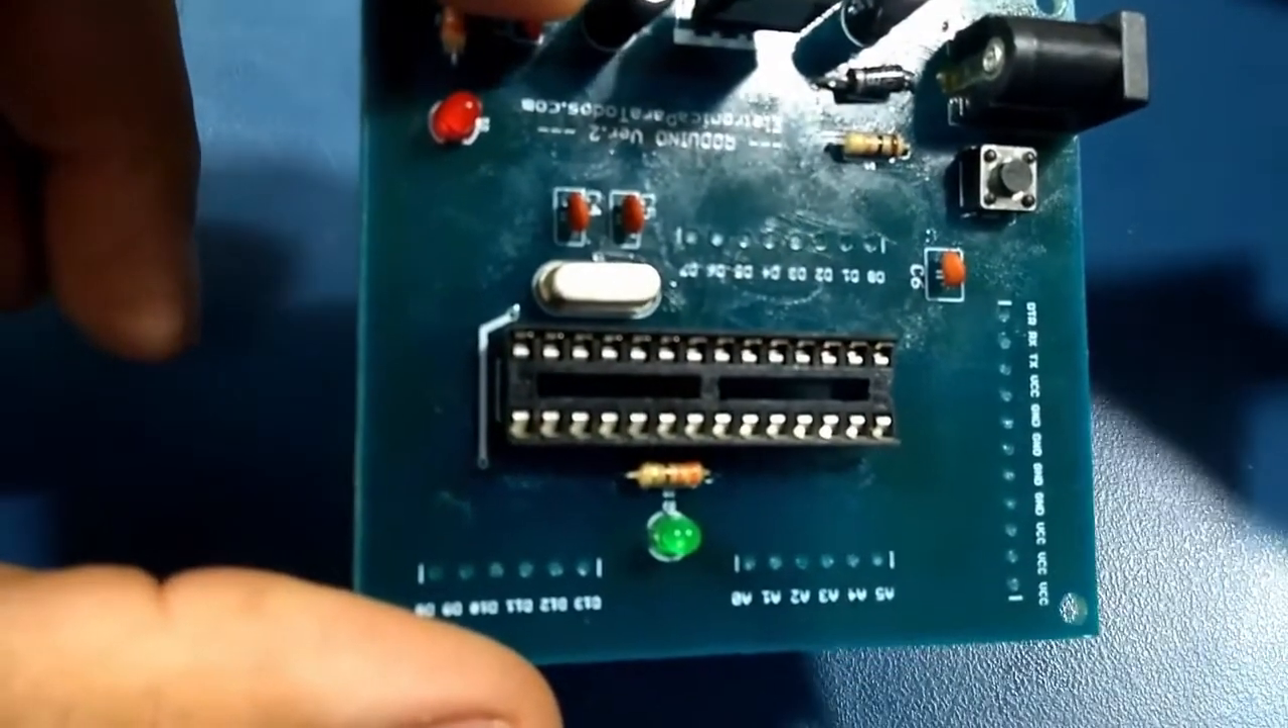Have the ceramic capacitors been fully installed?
Yes.